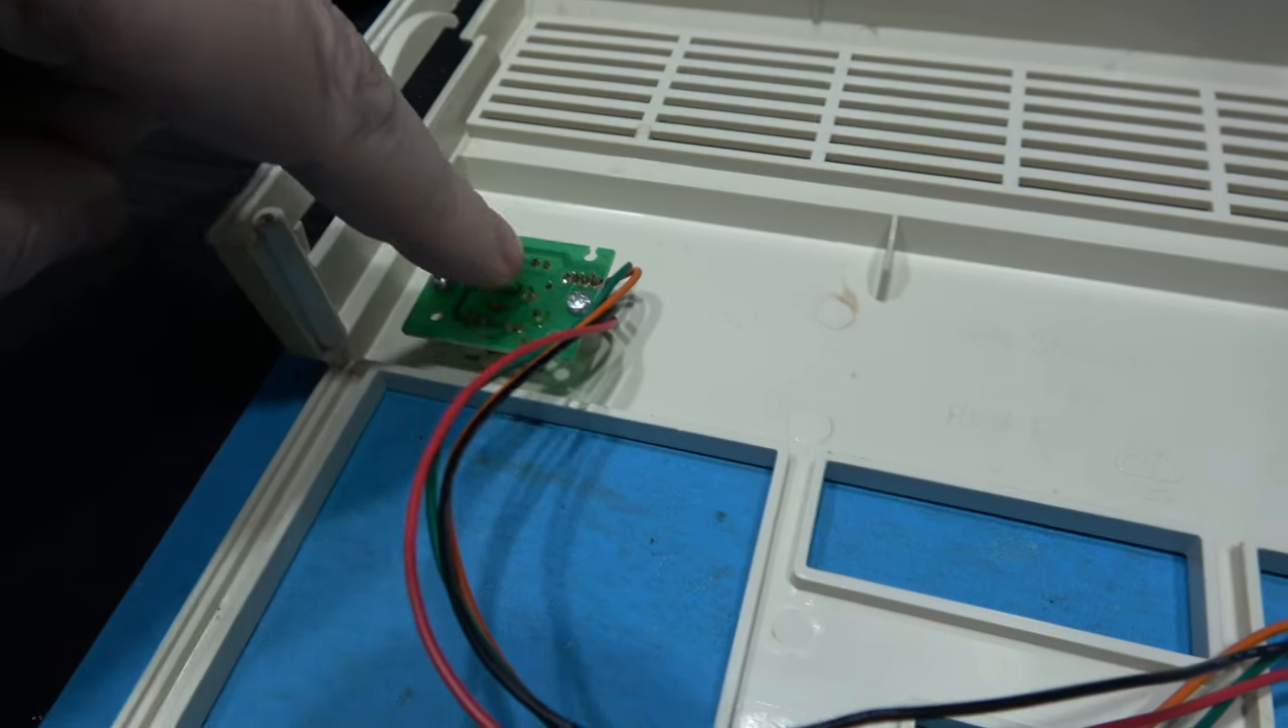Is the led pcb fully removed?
No.